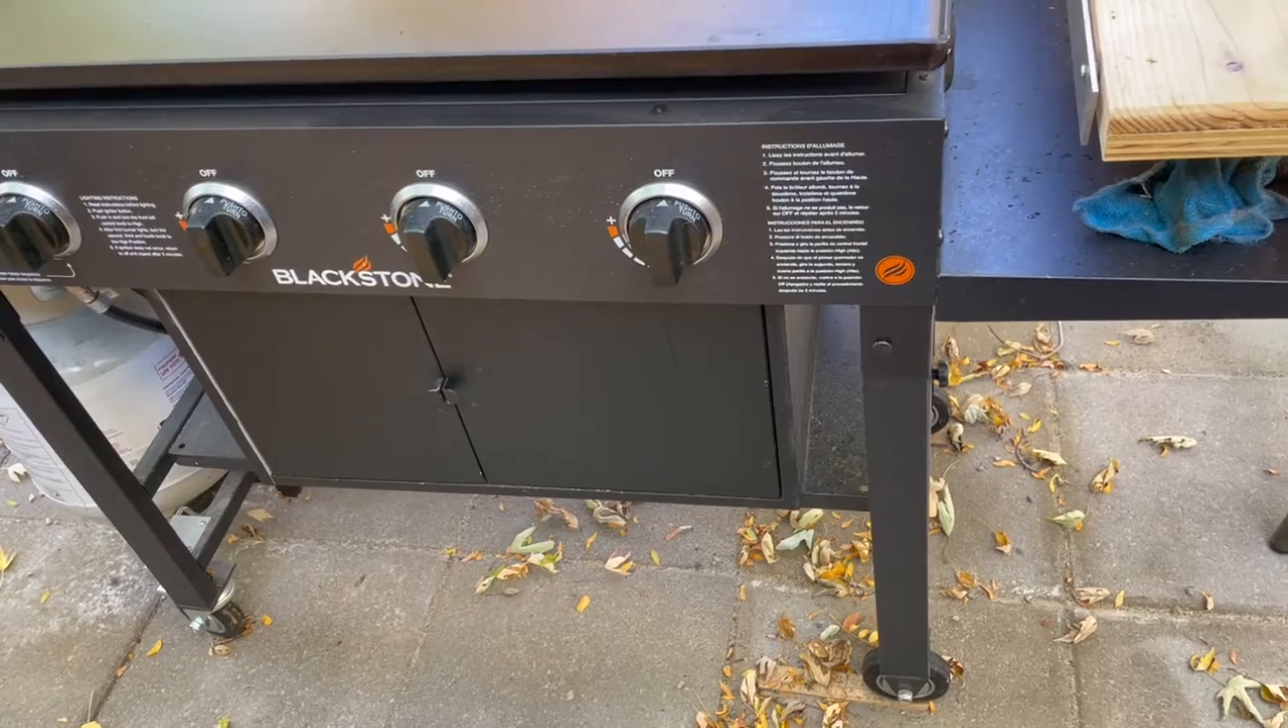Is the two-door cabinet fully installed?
Yes.